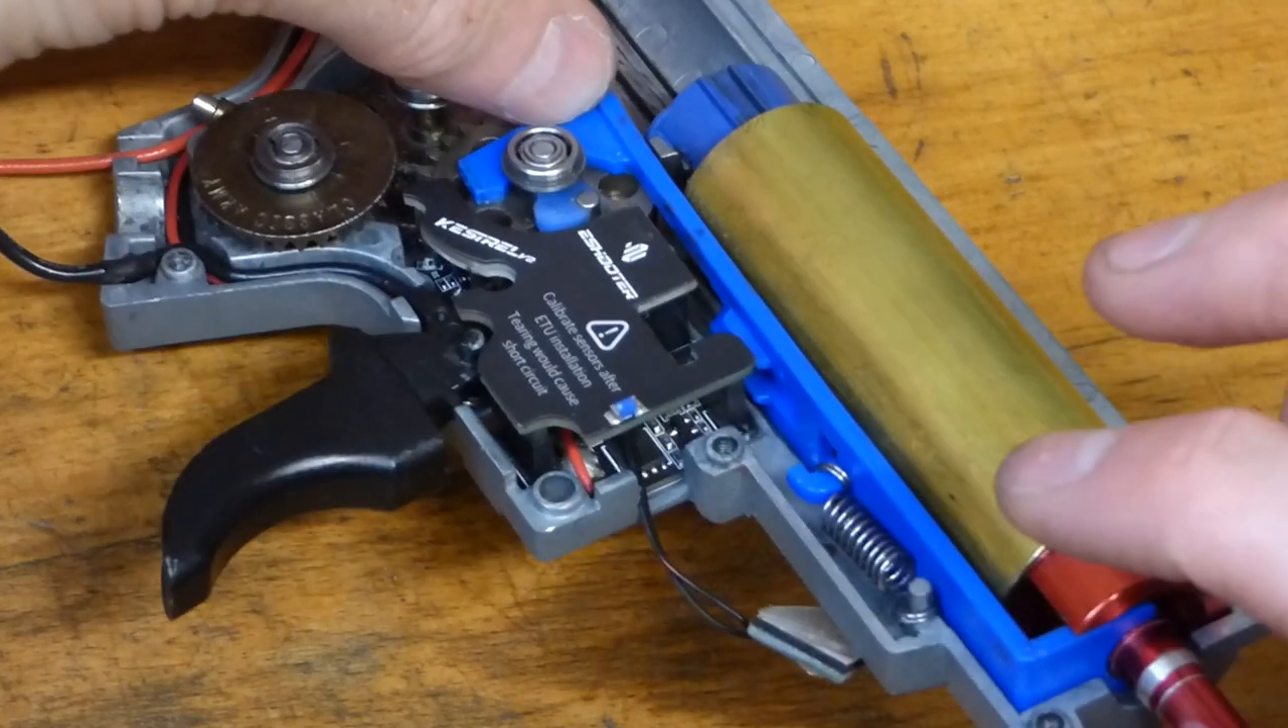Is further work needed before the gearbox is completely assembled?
Yes.